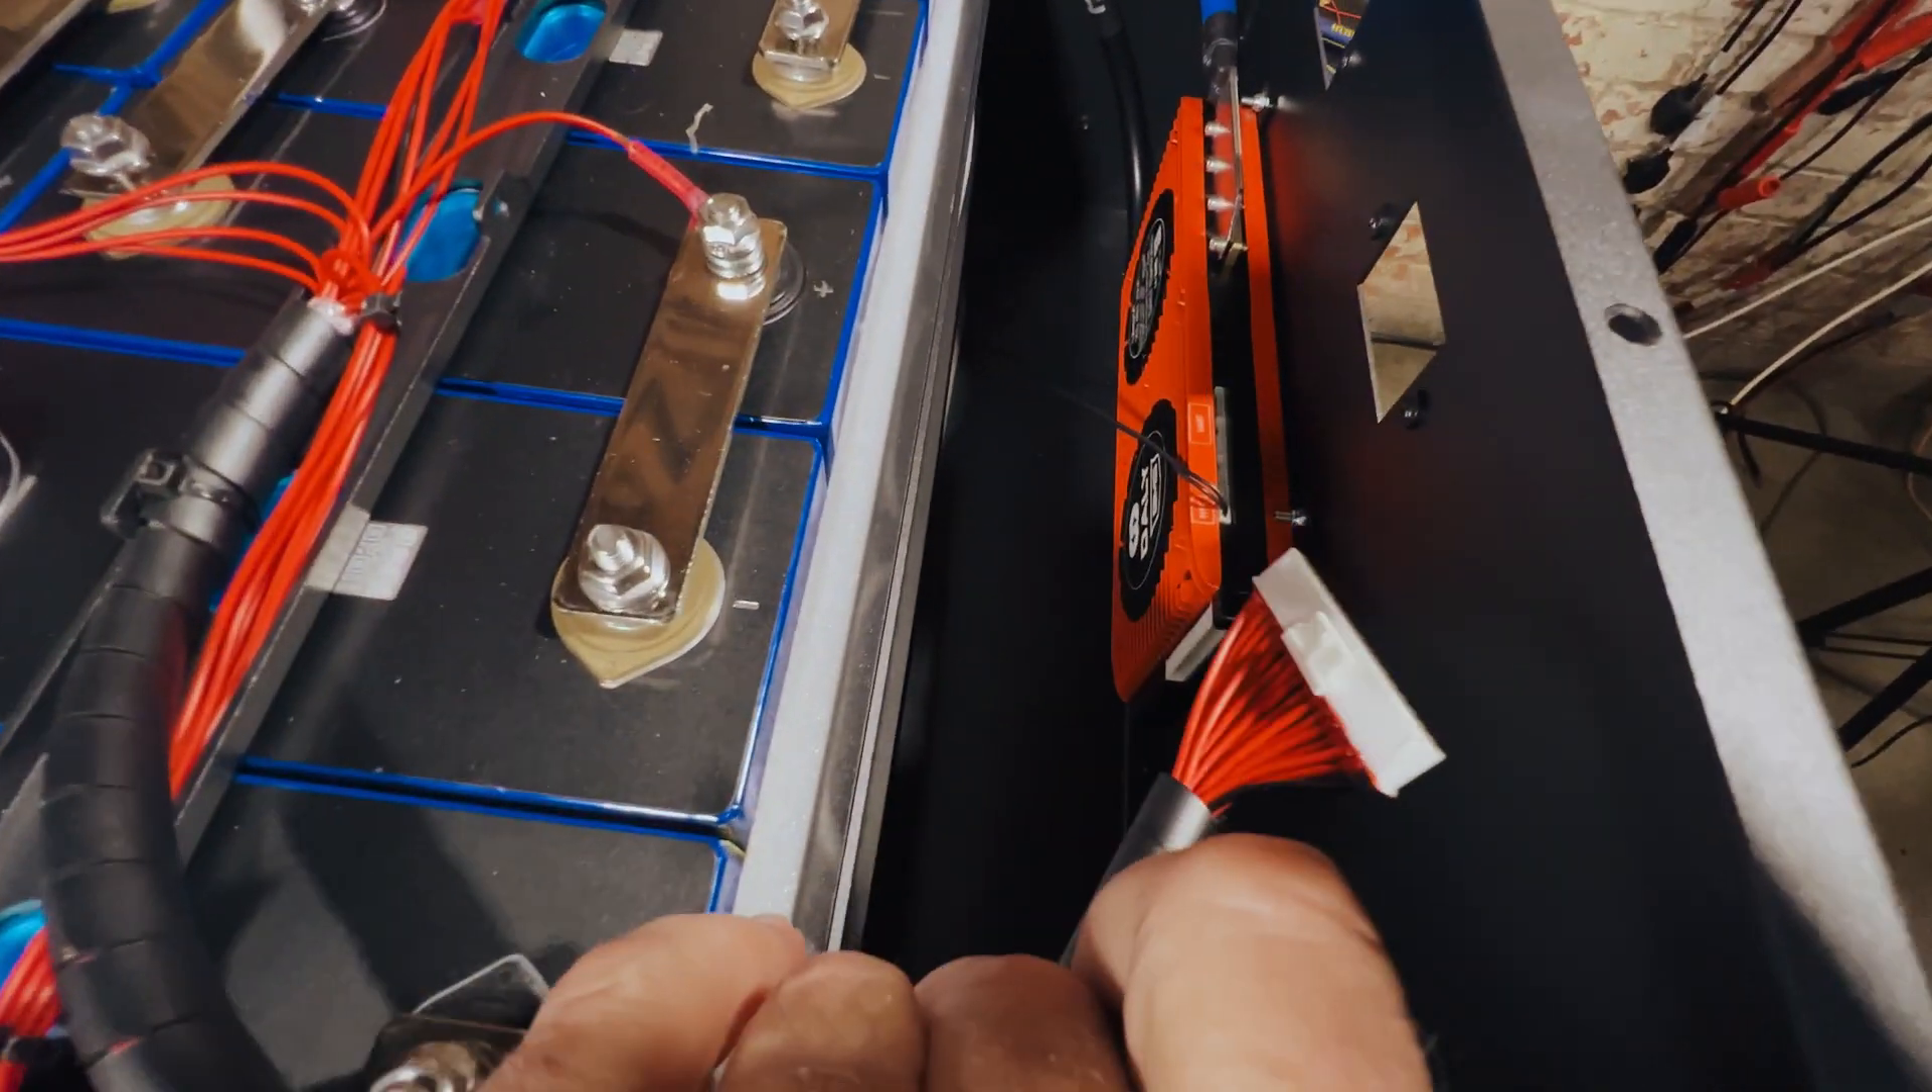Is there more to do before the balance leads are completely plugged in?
Yes.